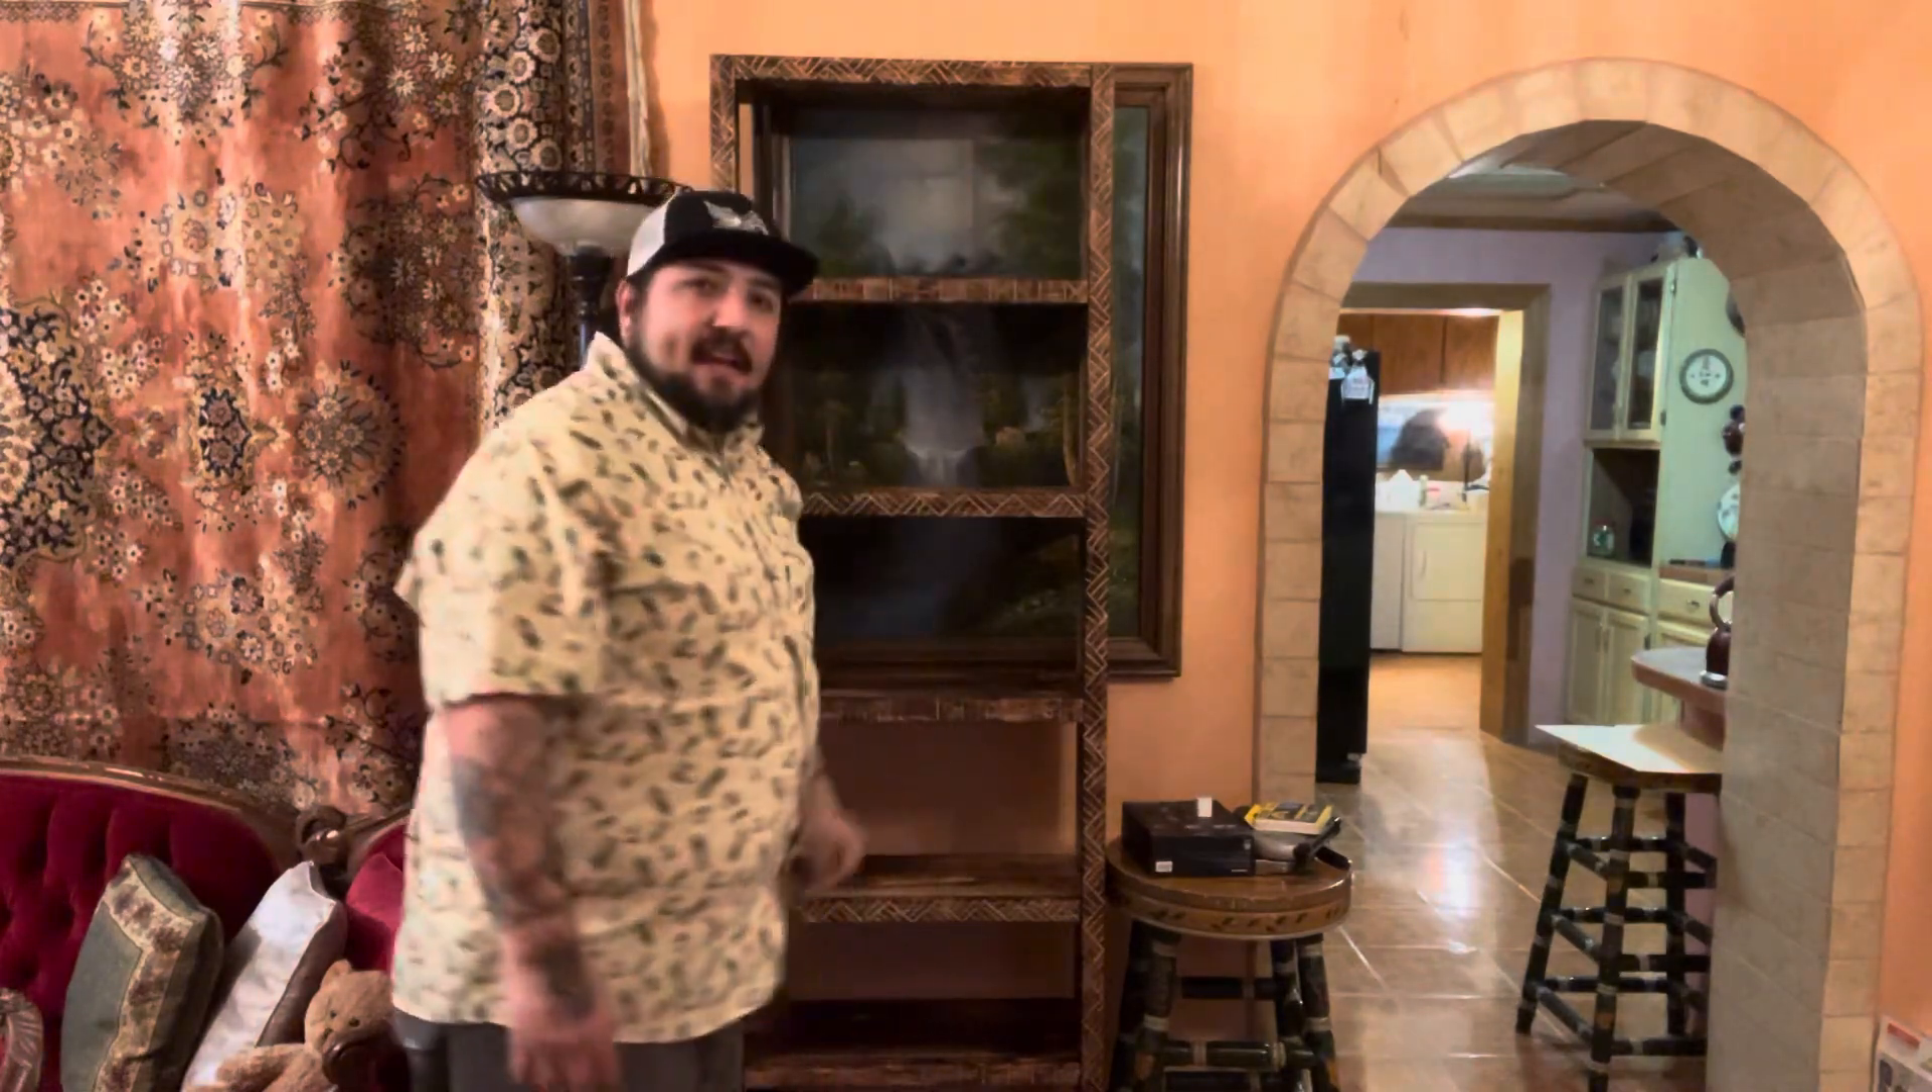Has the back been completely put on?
No.